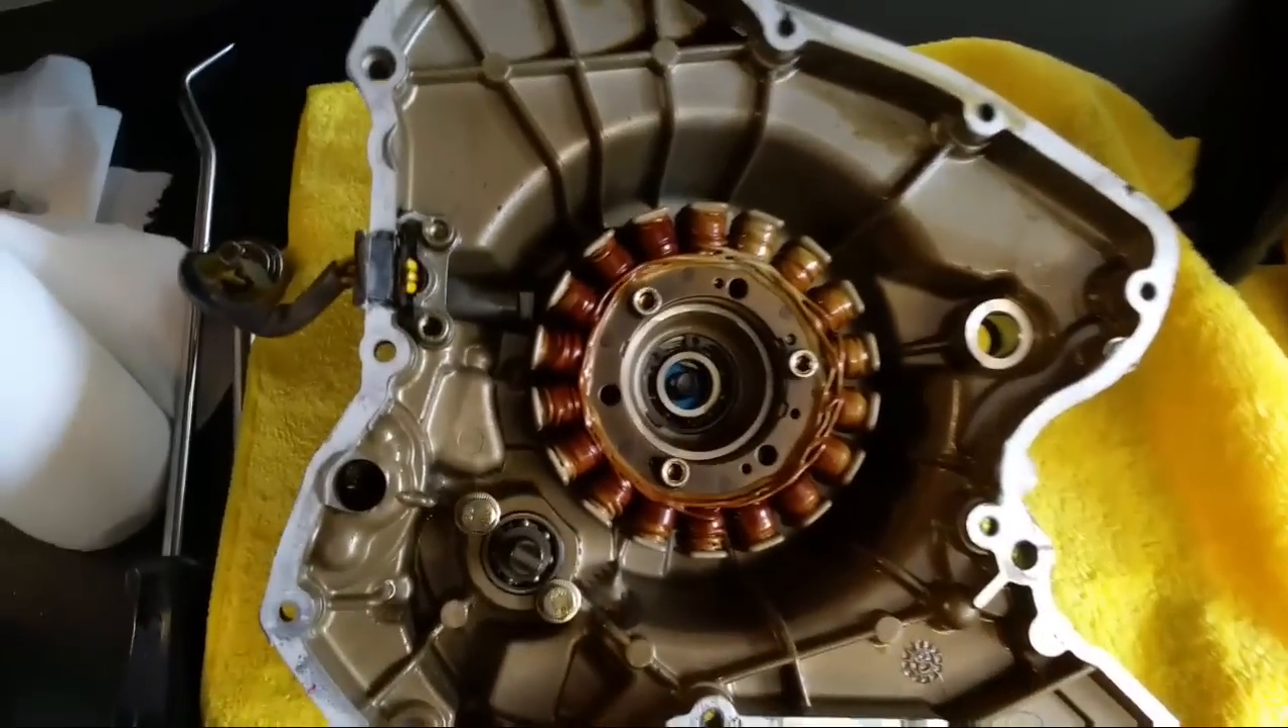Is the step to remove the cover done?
Yes.